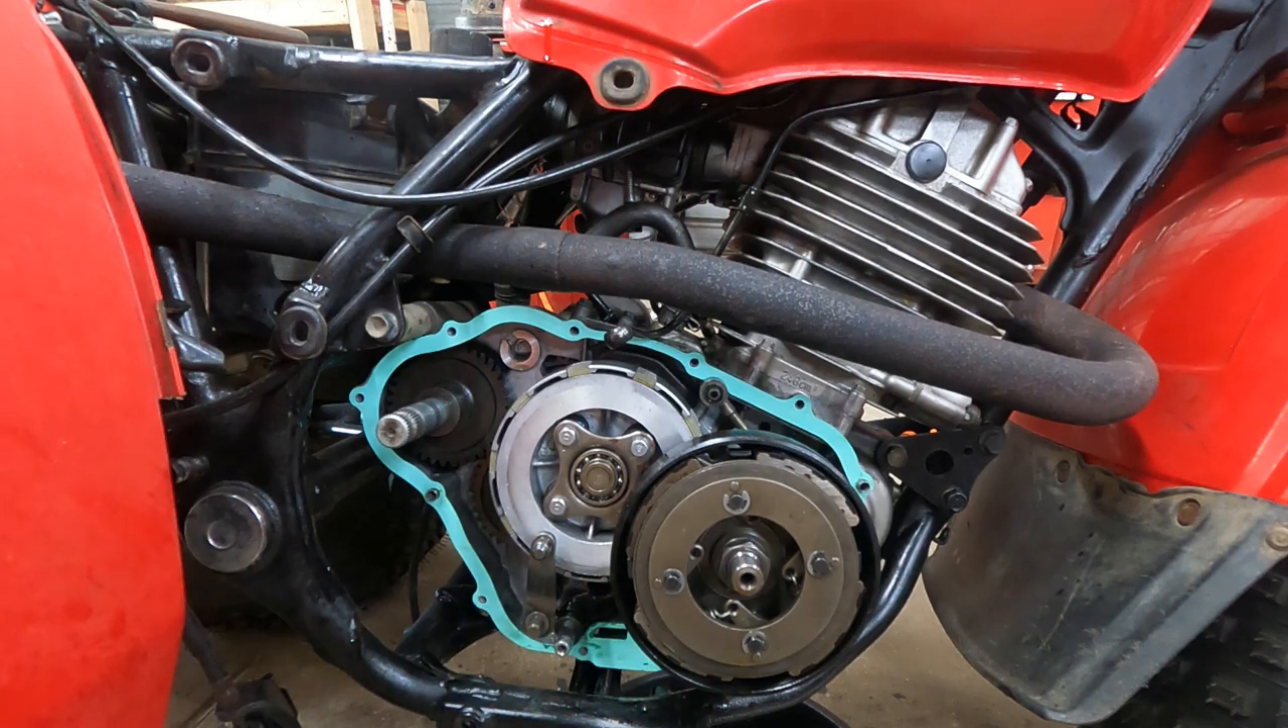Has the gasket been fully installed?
Yes.